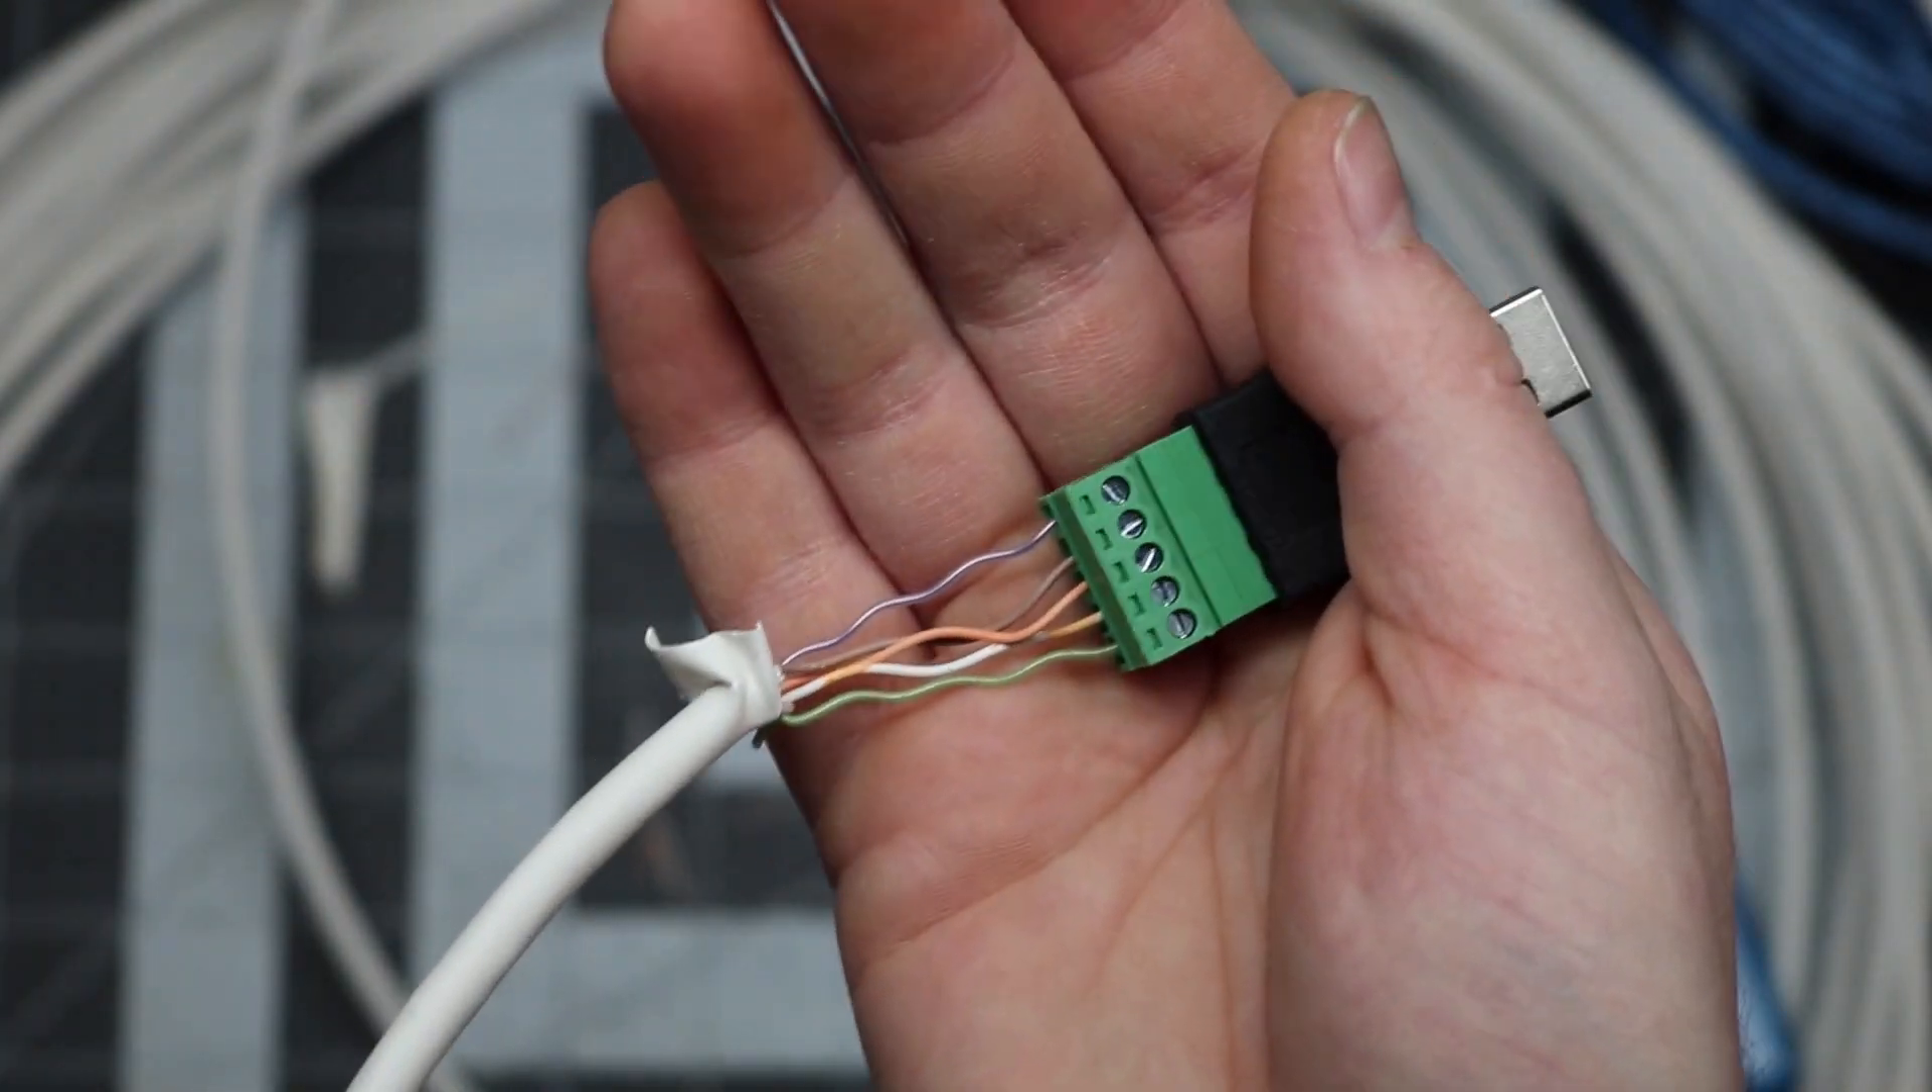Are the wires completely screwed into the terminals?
Yes.